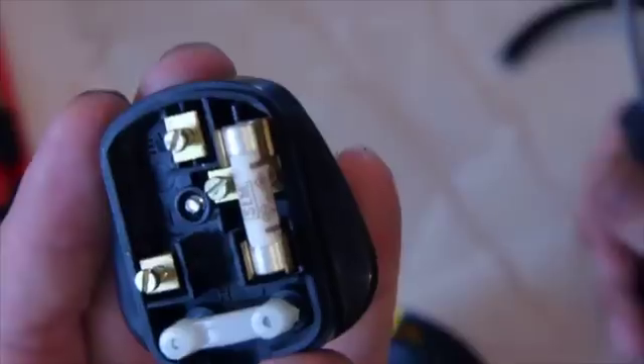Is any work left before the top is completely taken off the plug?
No.